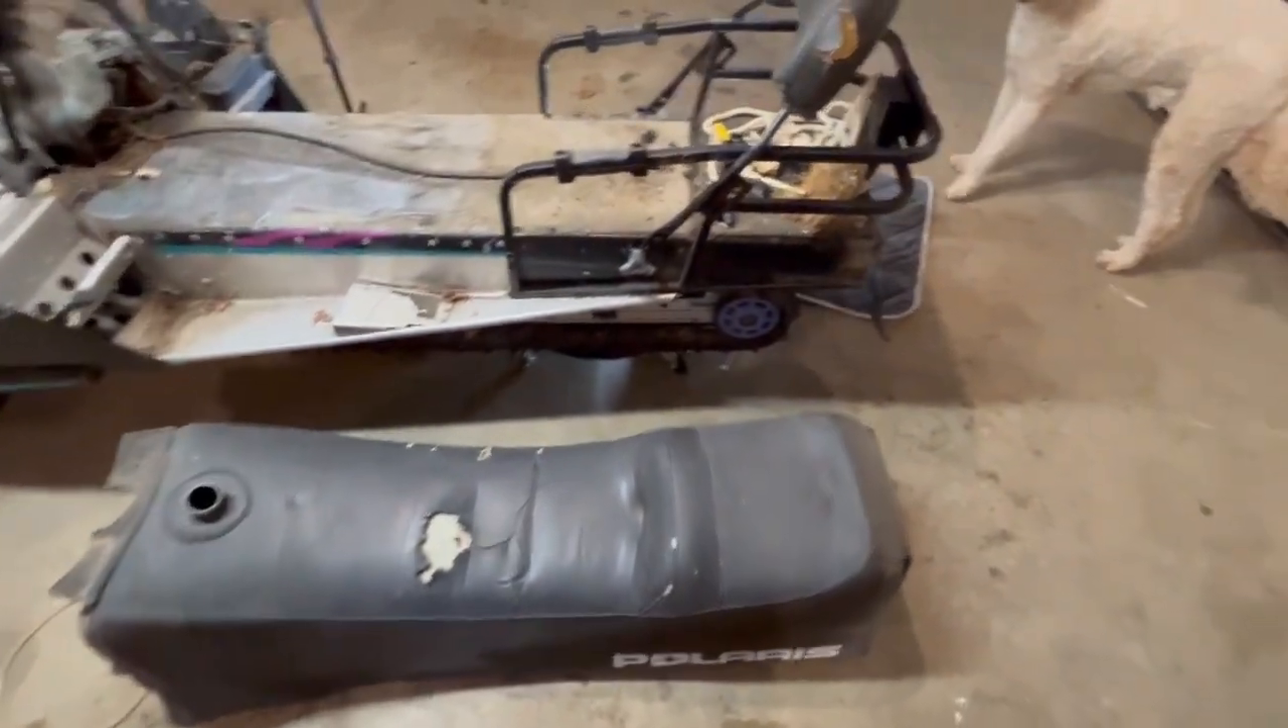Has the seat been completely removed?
Yes.